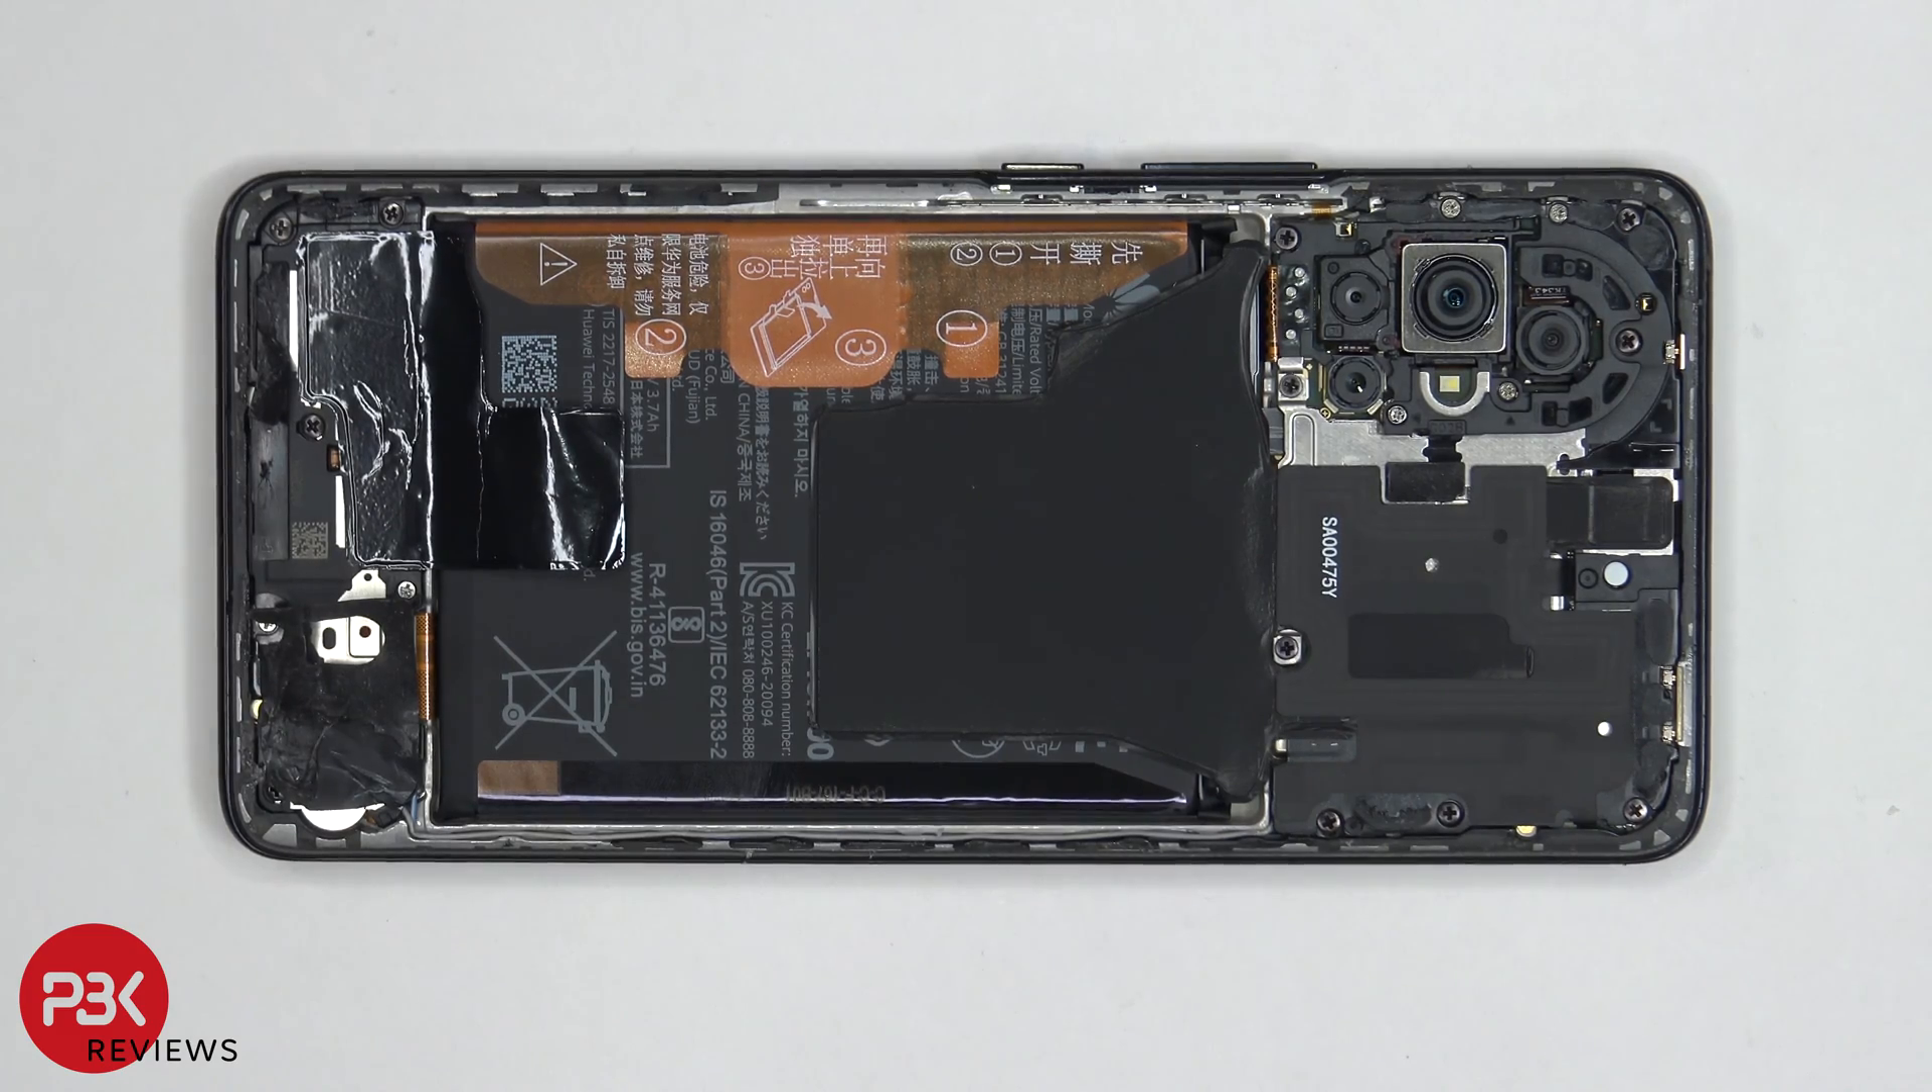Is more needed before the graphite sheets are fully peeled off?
Yes.